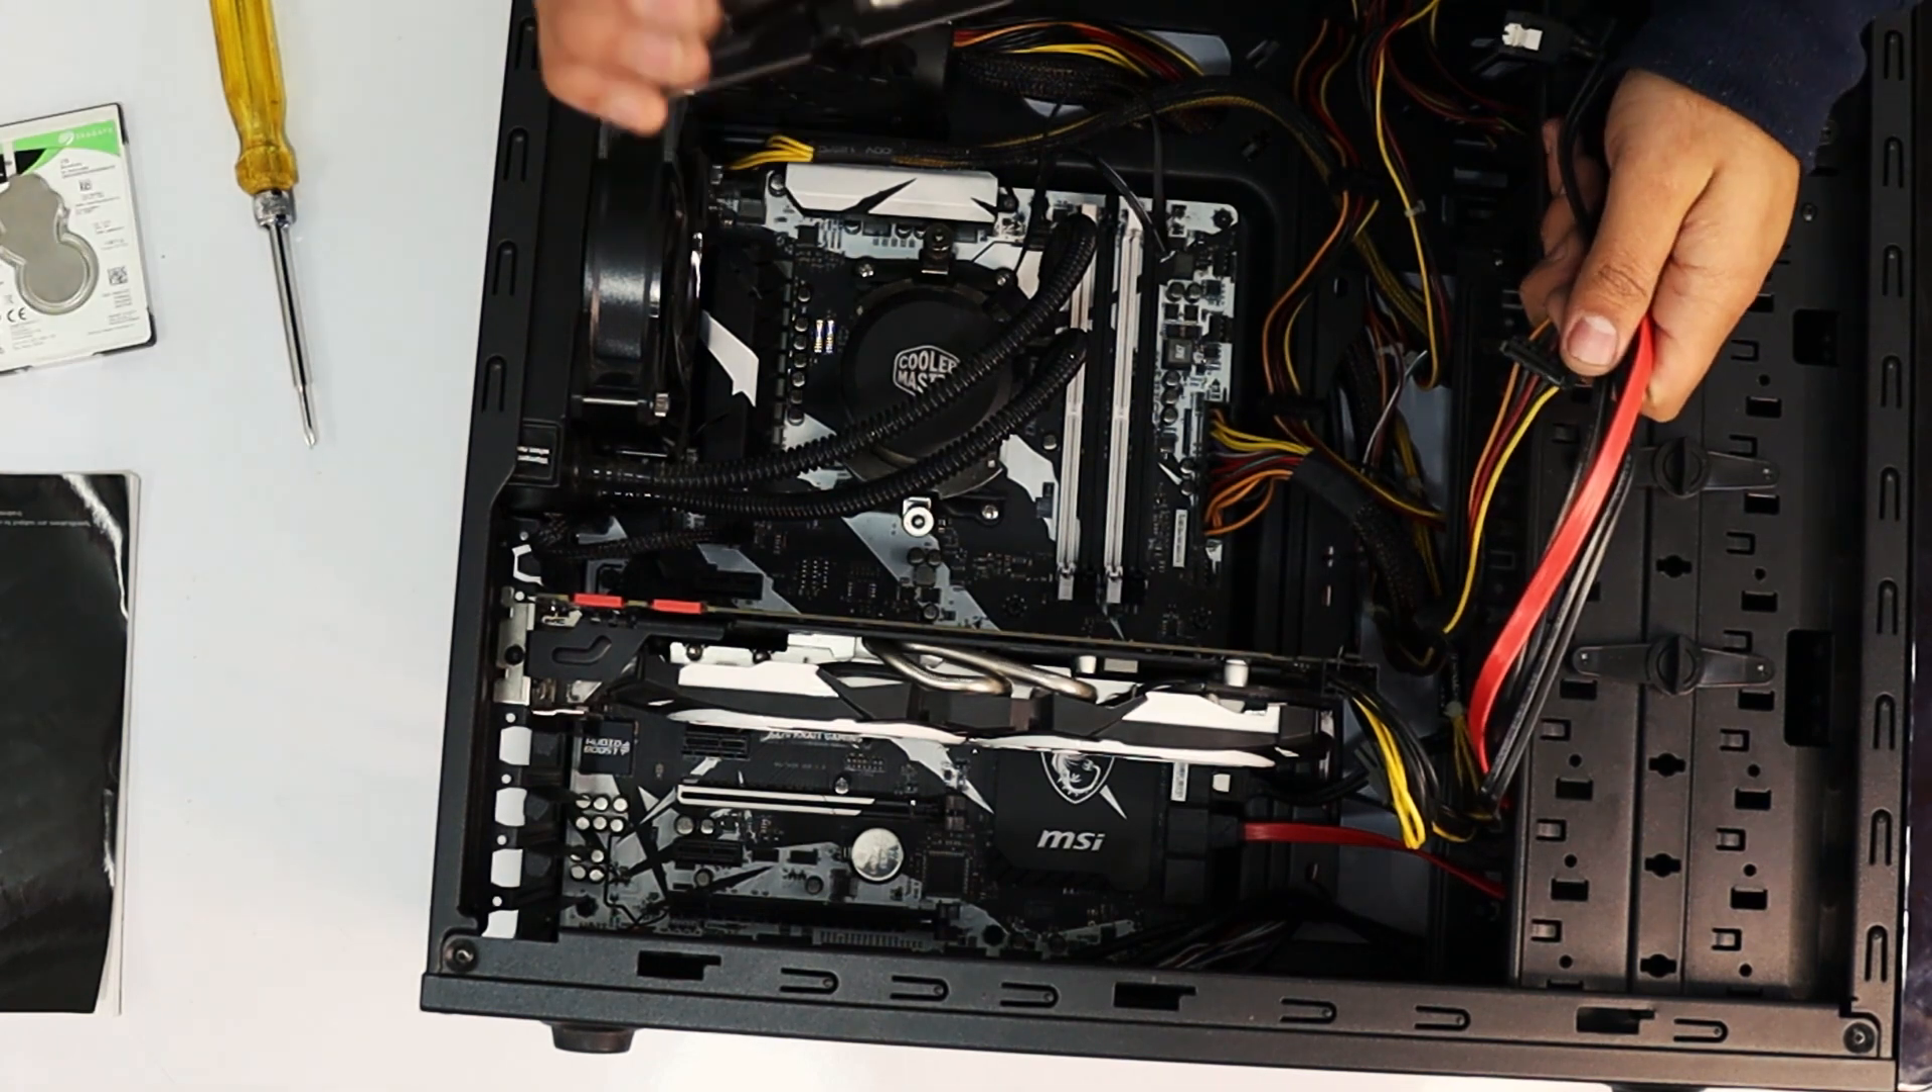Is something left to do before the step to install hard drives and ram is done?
Yes.